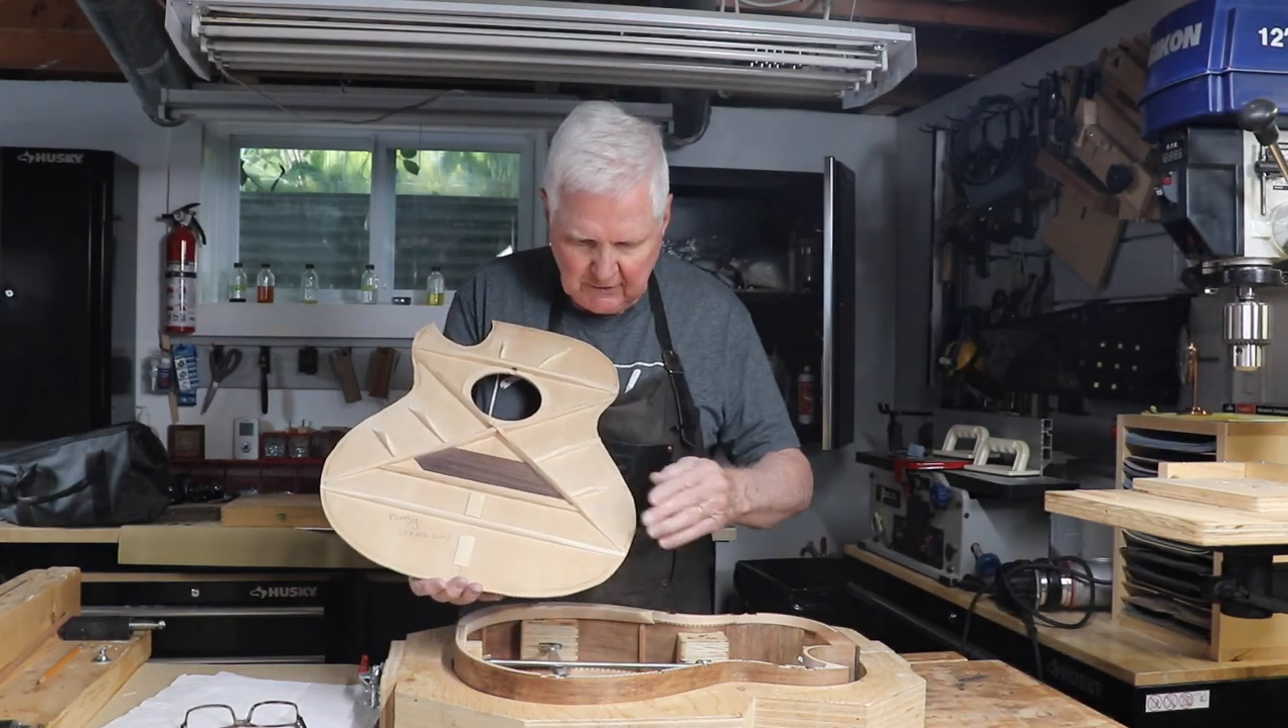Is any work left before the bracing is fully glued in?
No.